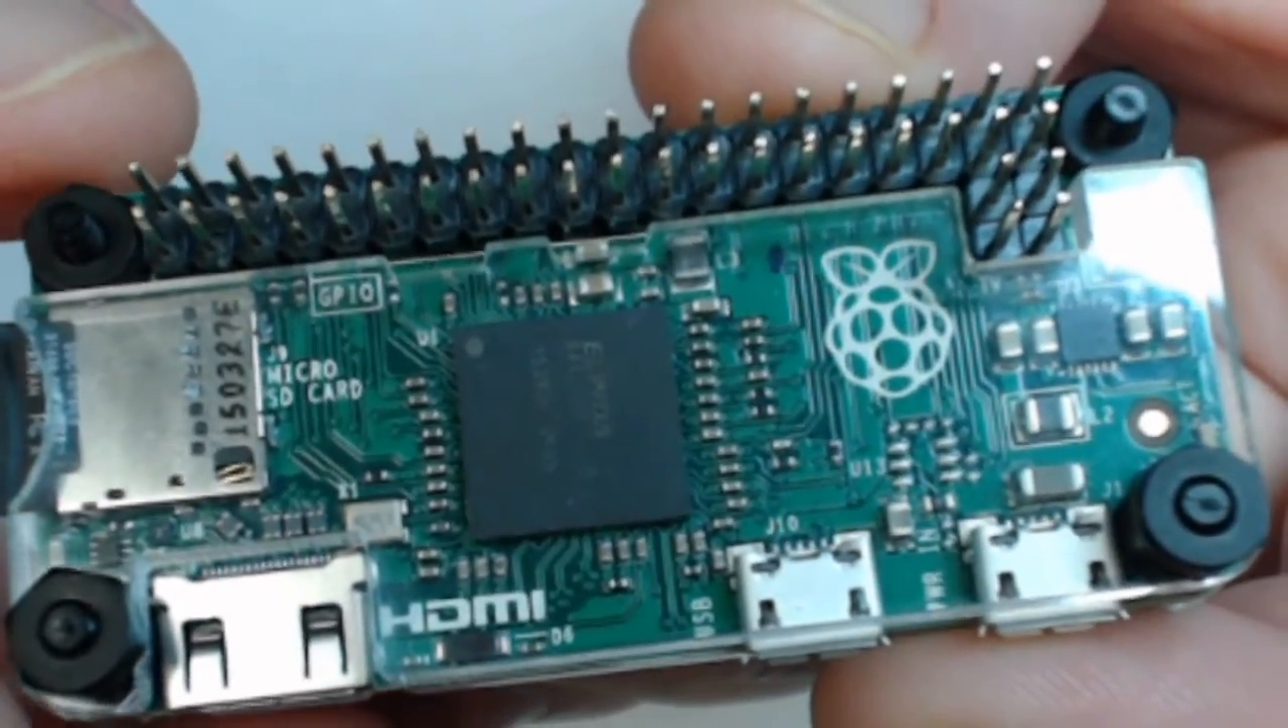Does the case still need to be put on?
No.